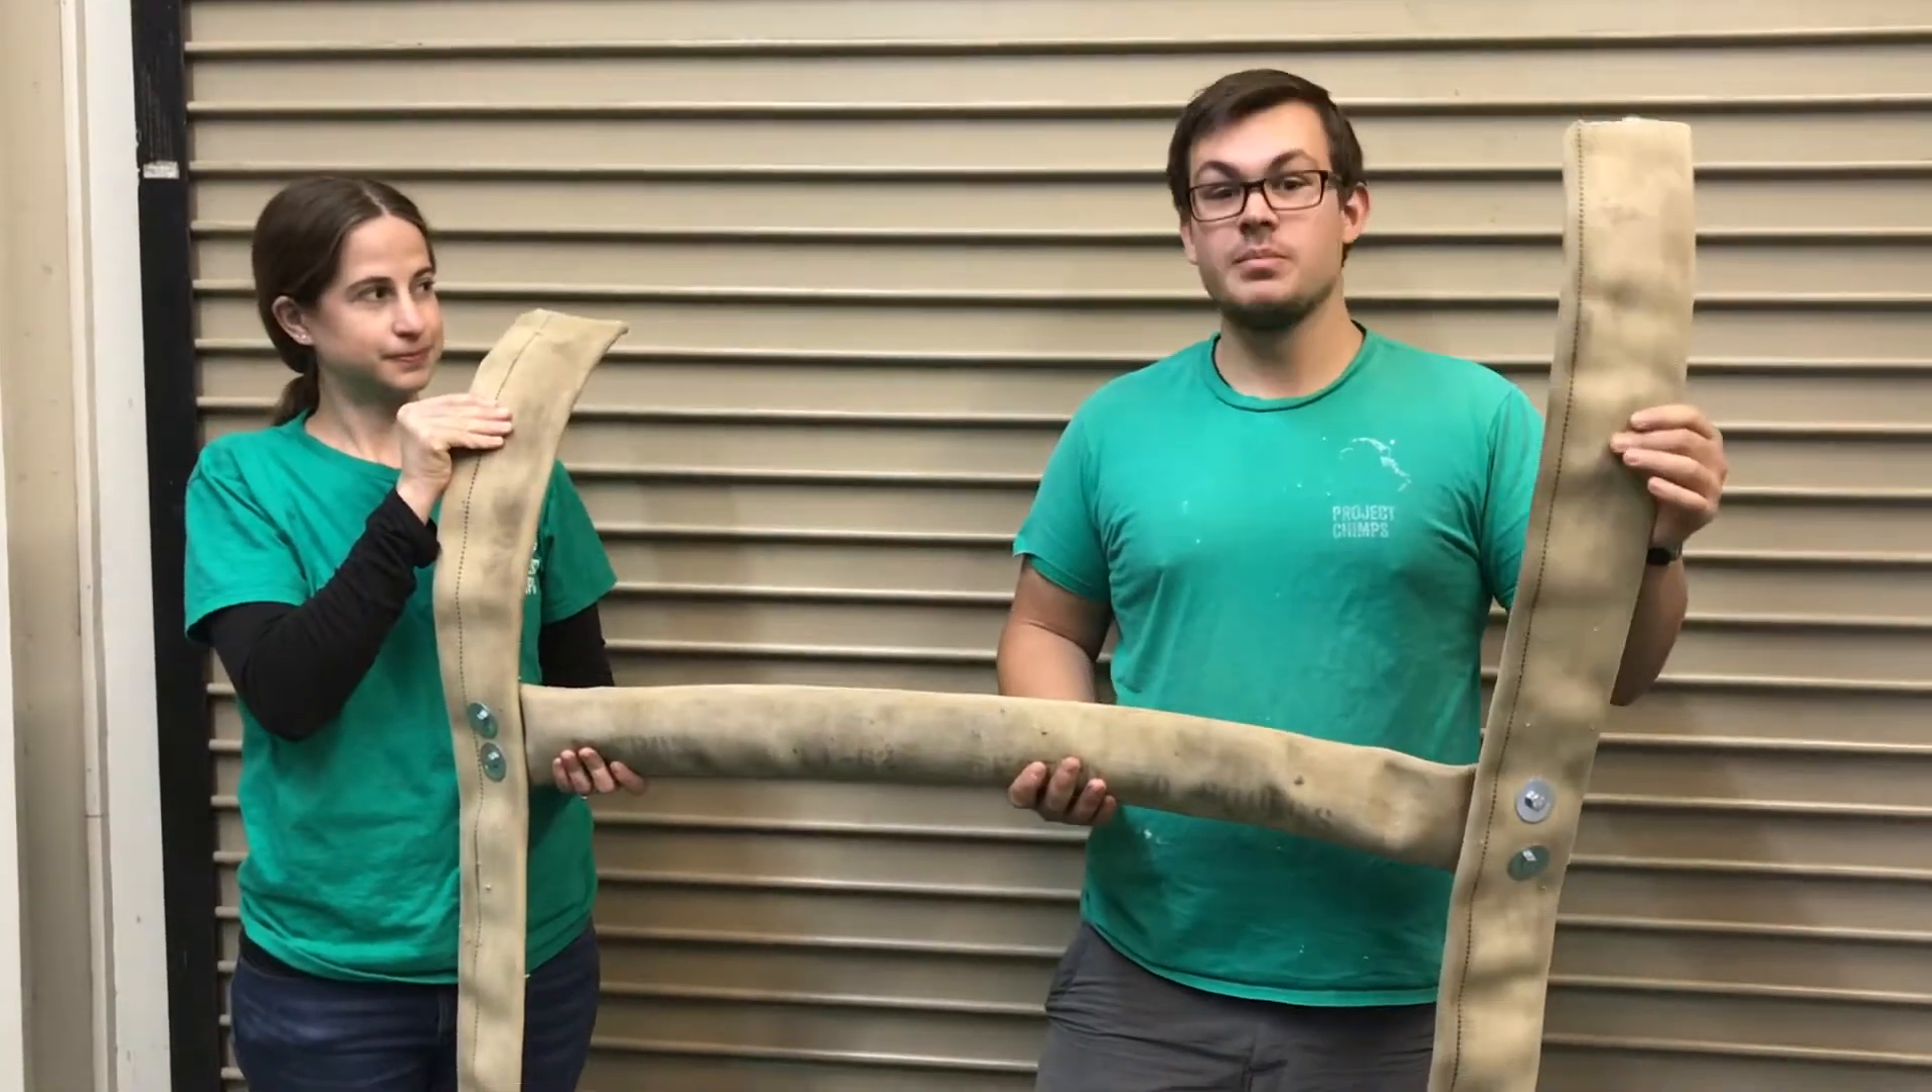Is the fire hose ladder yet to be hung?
Yes.